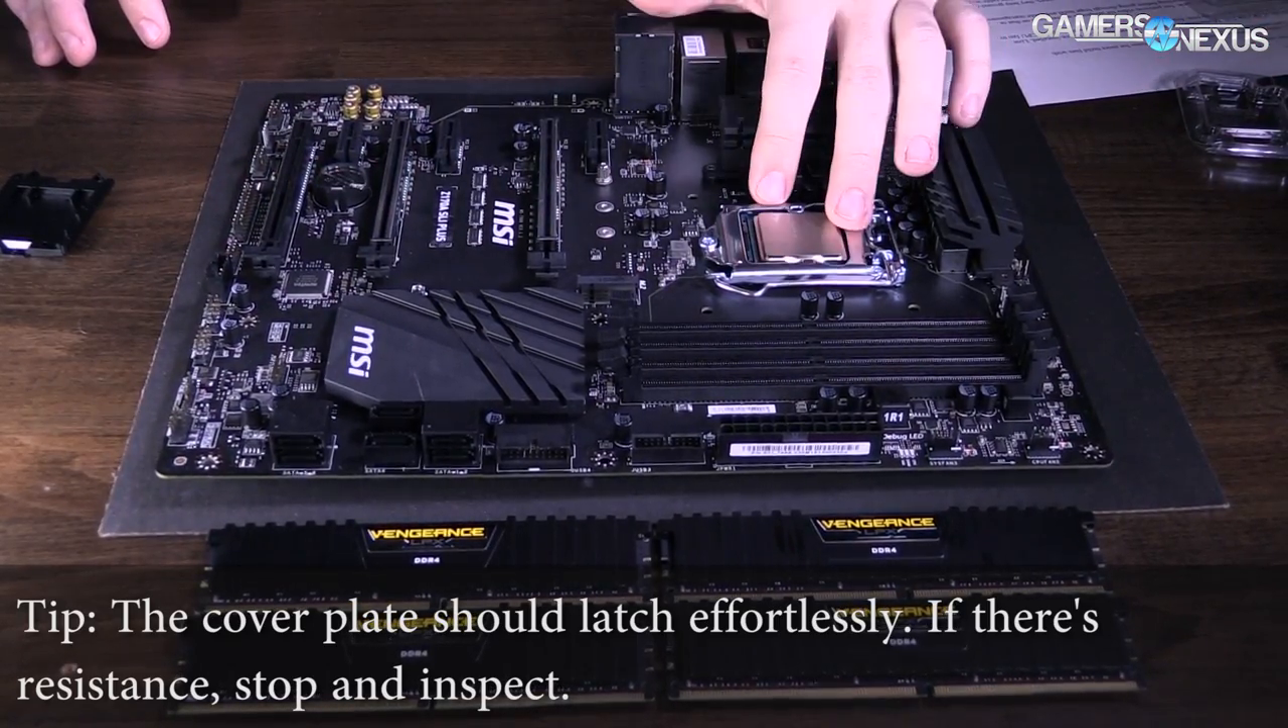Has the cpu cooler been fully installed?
No.